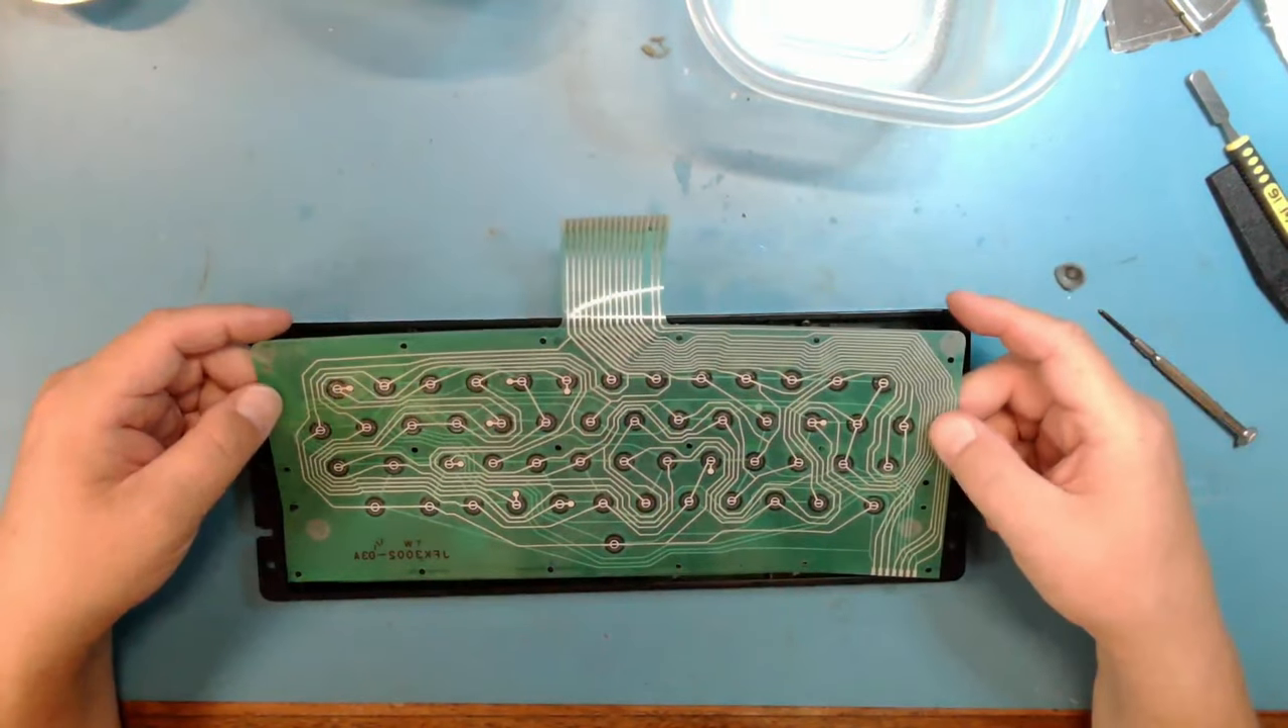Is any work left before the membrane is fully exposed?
No.